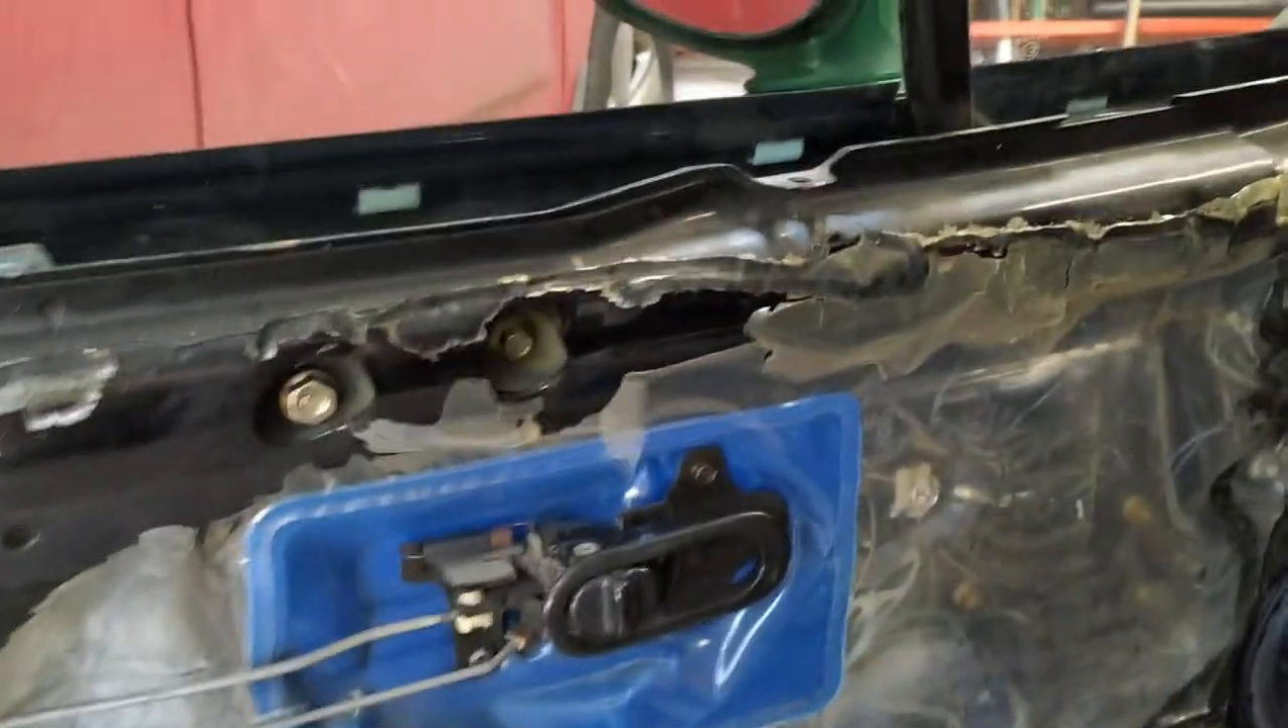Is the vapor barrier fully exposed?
Yes.